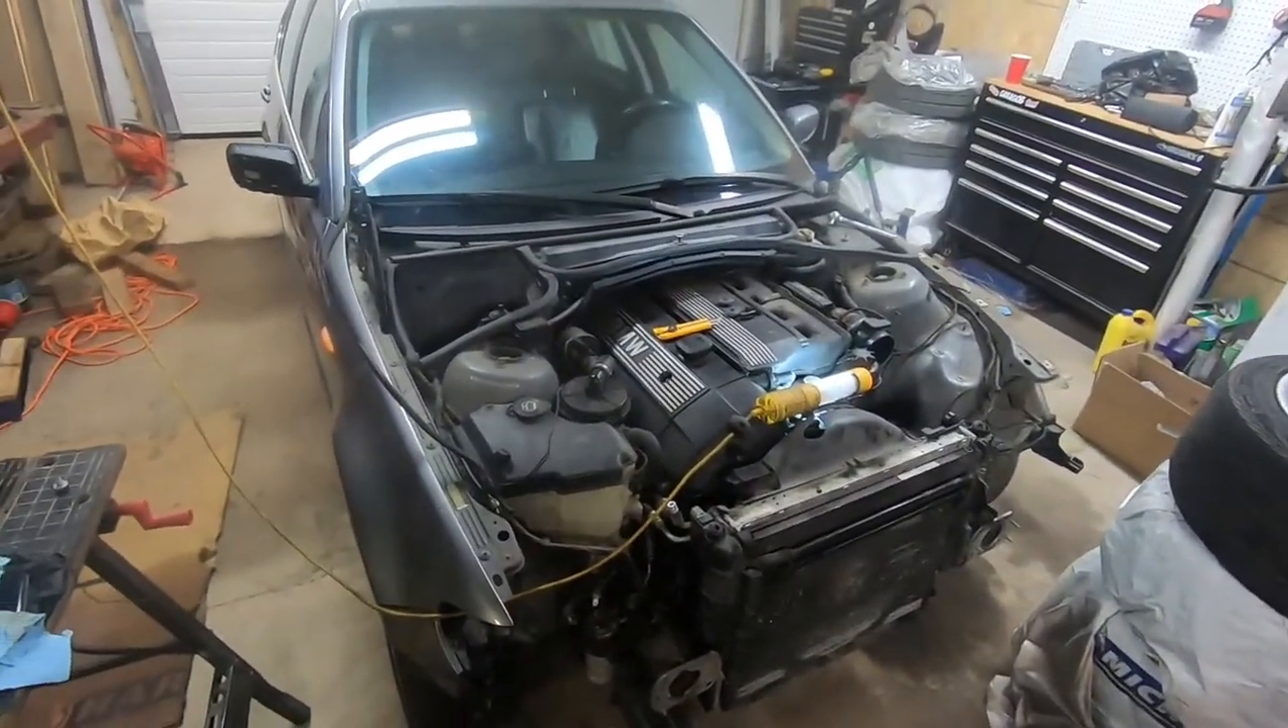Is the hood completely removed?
Yes.